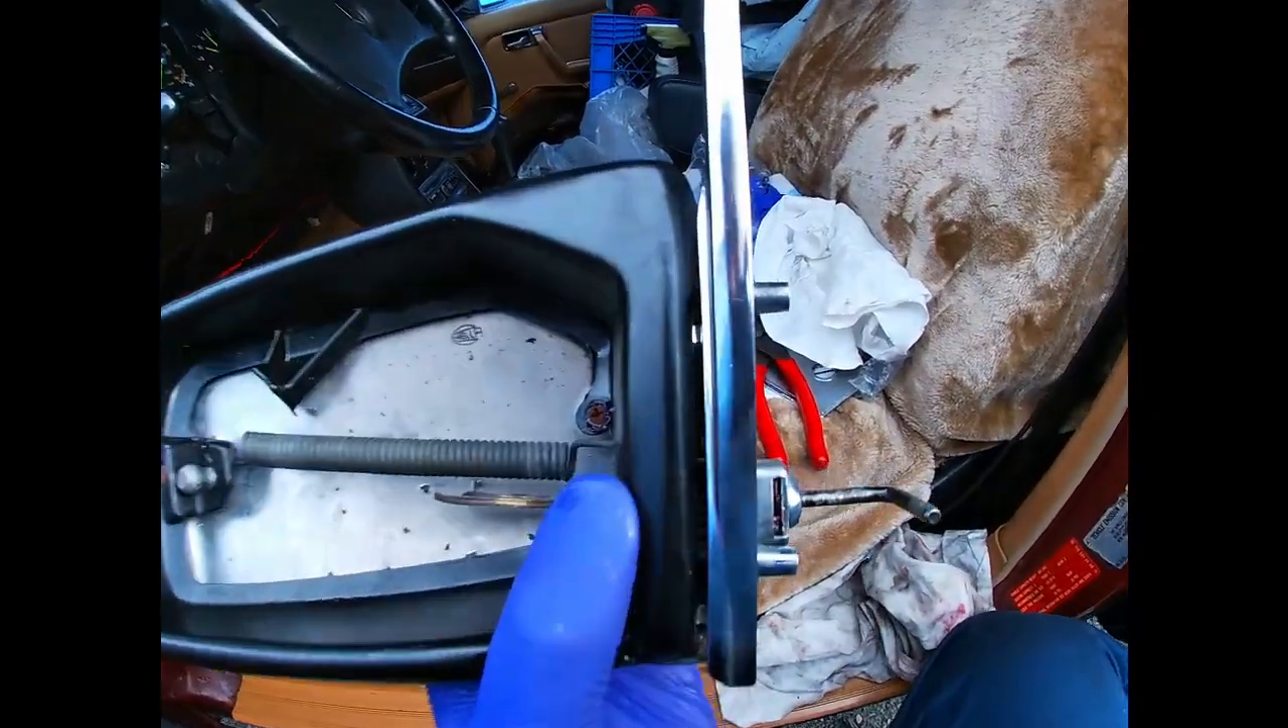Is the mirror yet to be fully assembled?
Yes.